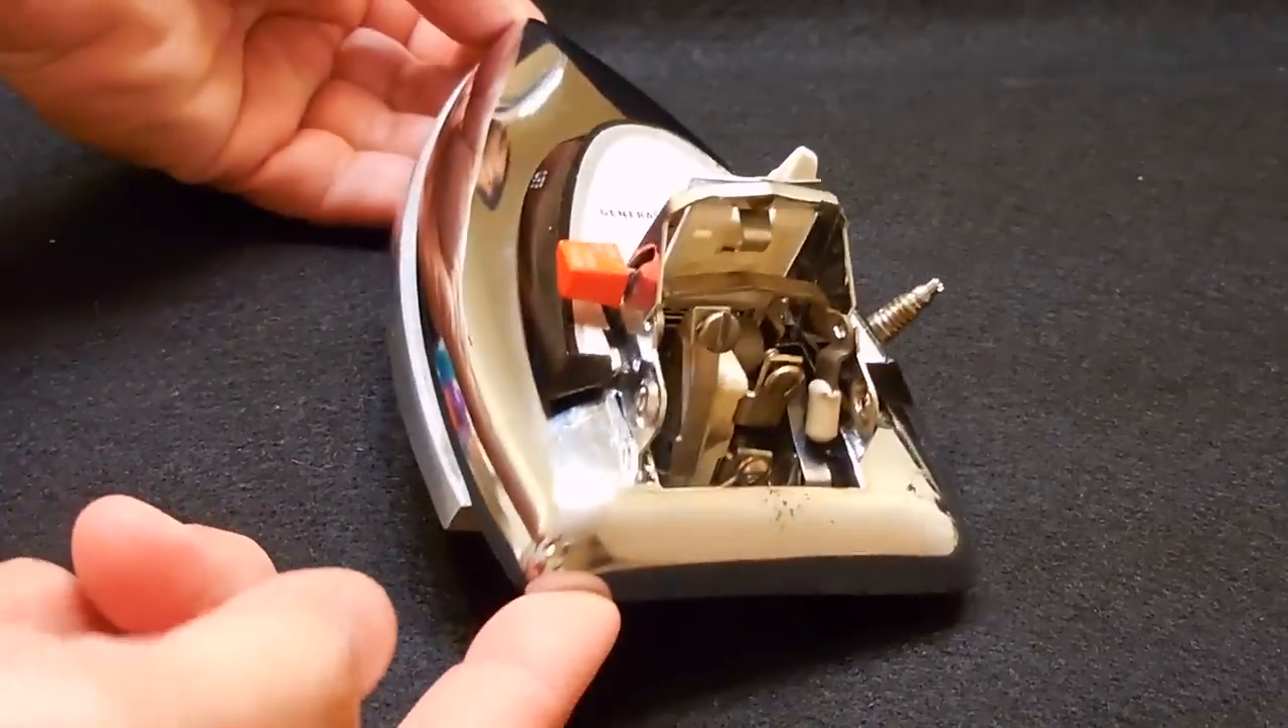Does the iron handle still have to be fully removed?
No.